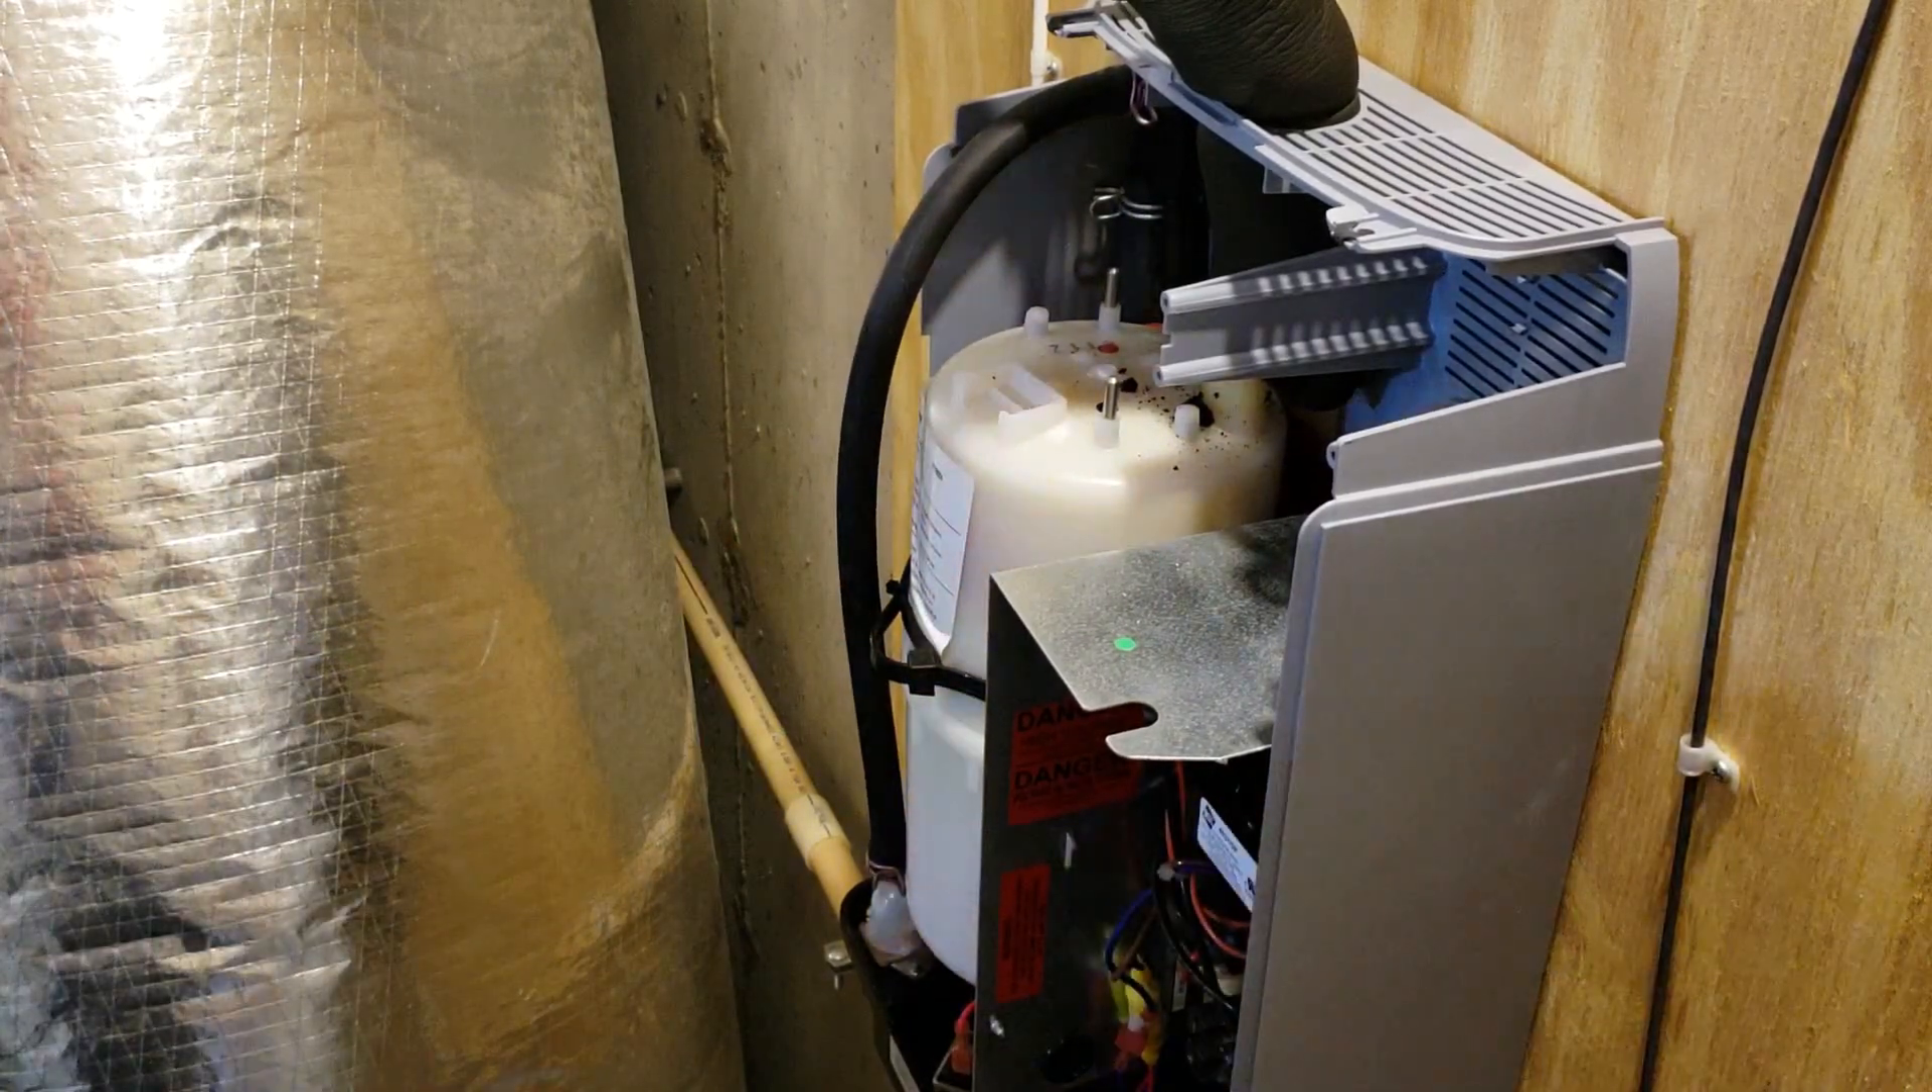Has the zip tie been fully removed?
No.